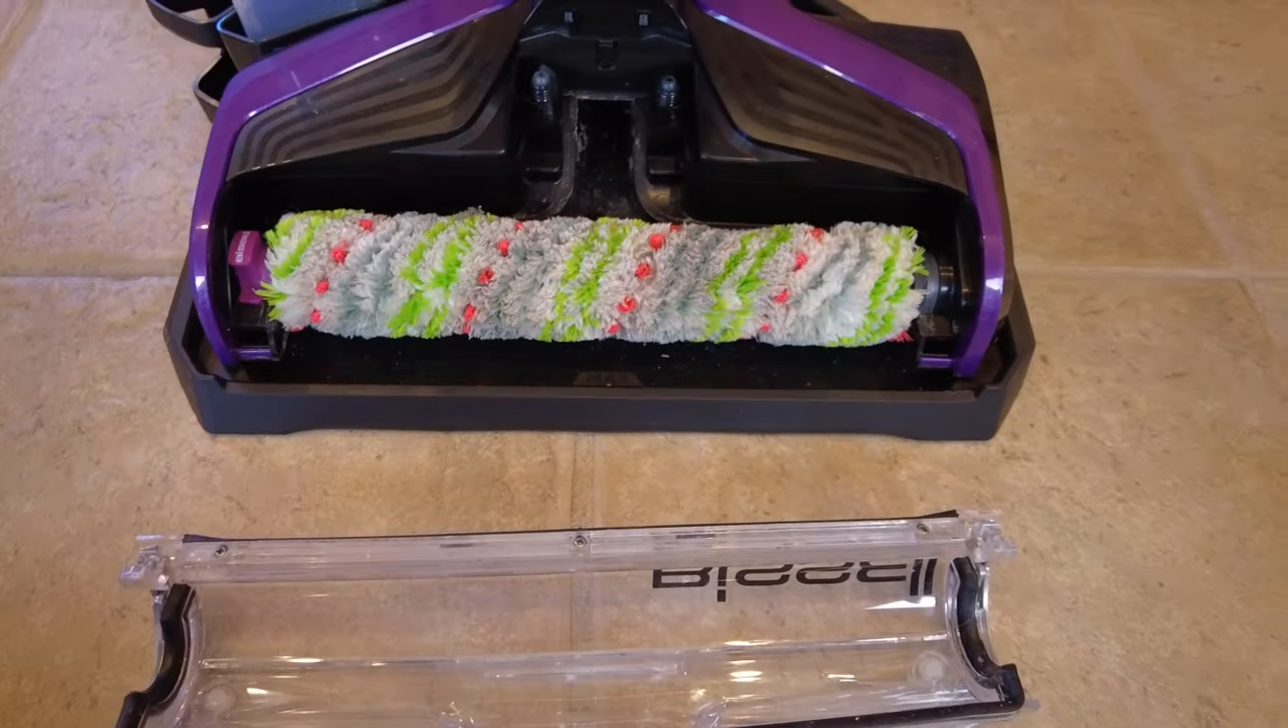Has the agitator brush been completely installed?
Yes.